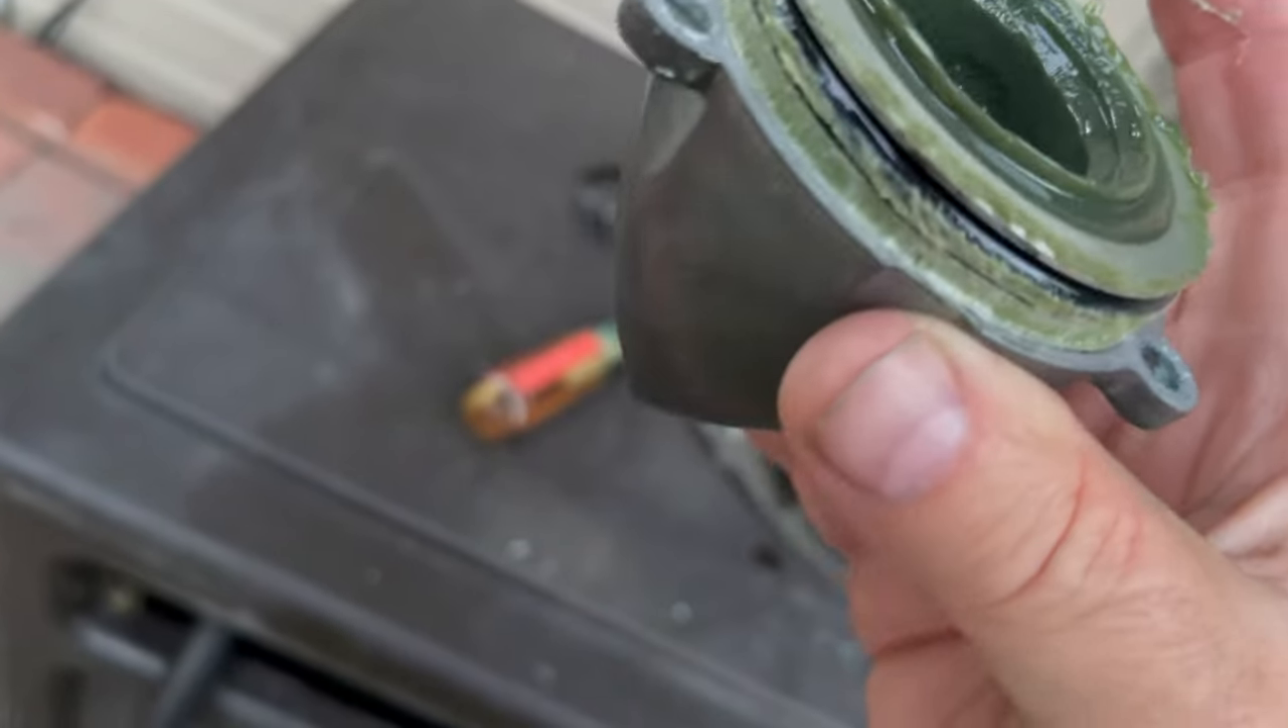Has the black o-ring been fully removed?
No.